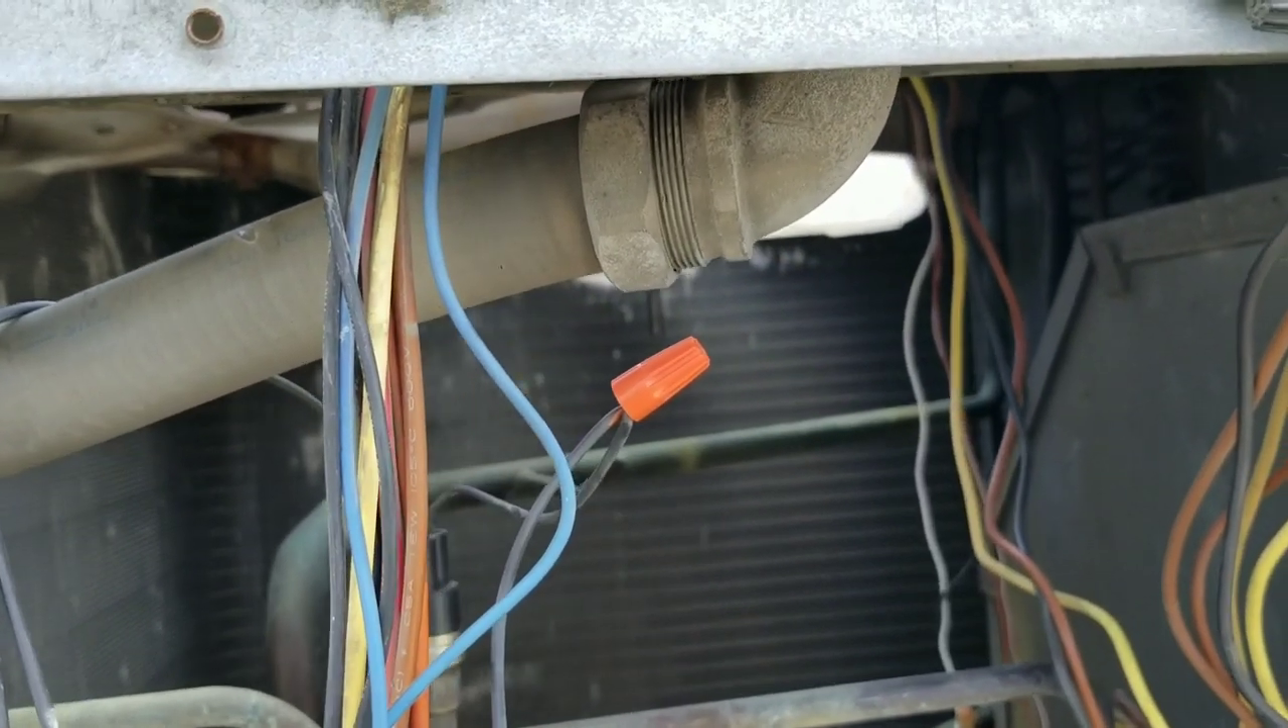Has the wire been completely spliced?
Yes.